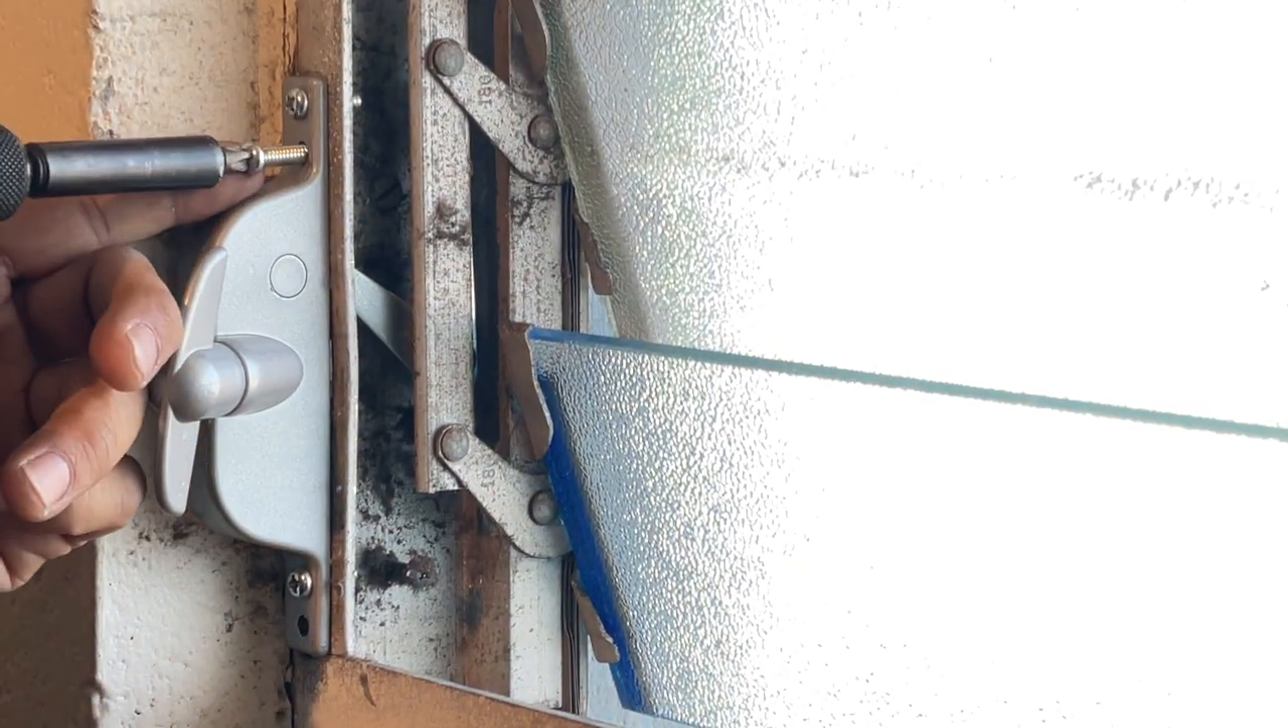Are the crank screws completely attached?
No.